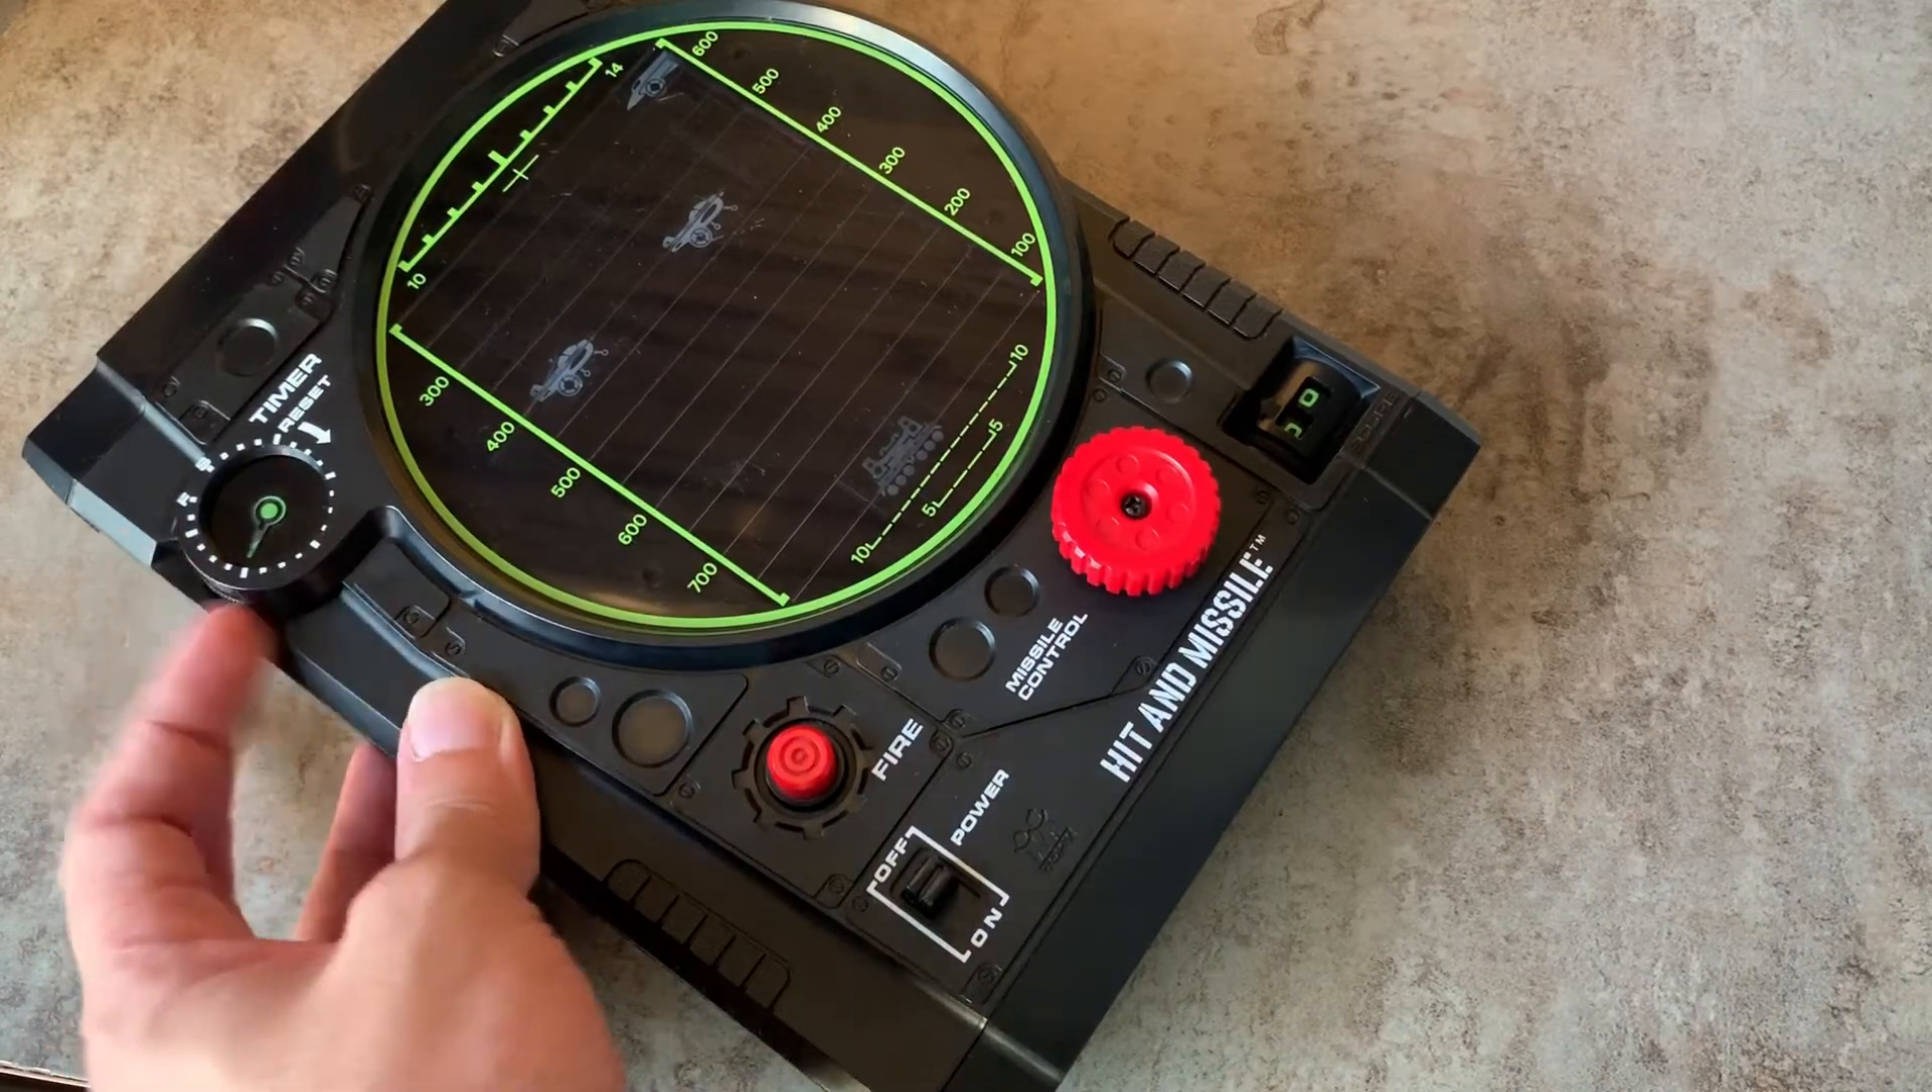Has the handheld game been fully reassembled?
Yes.